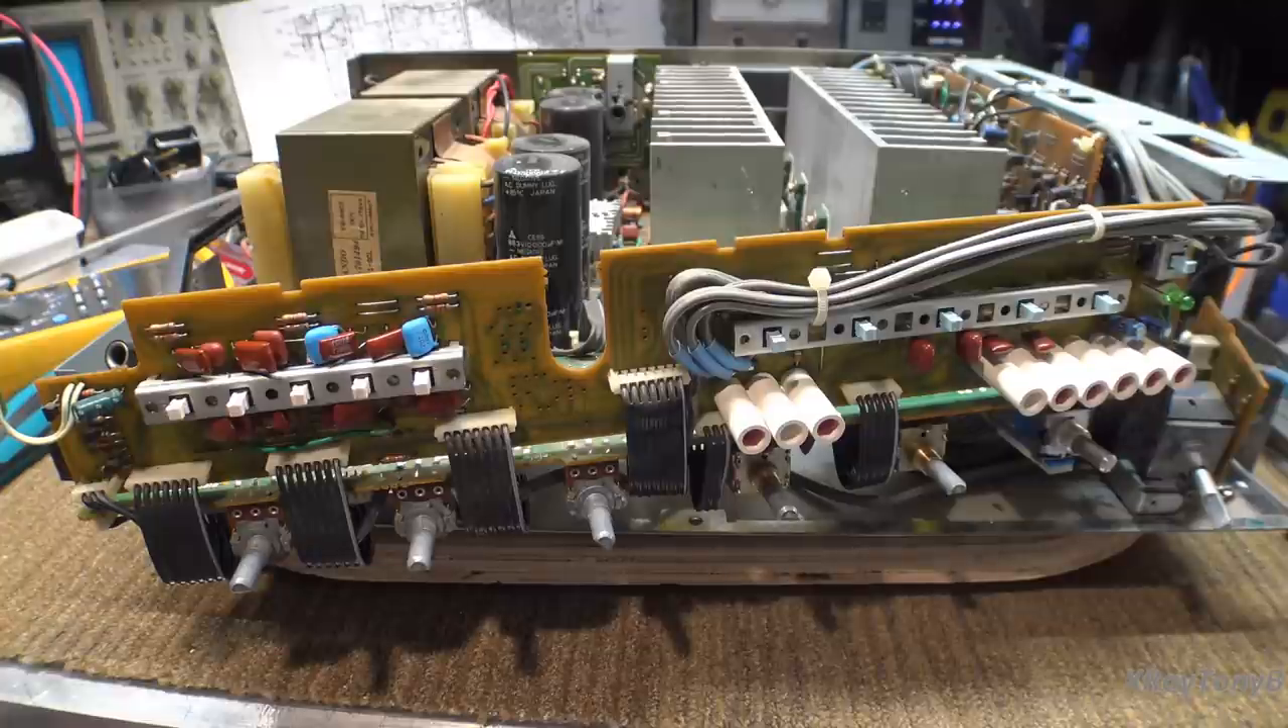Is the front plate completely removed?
Yes.